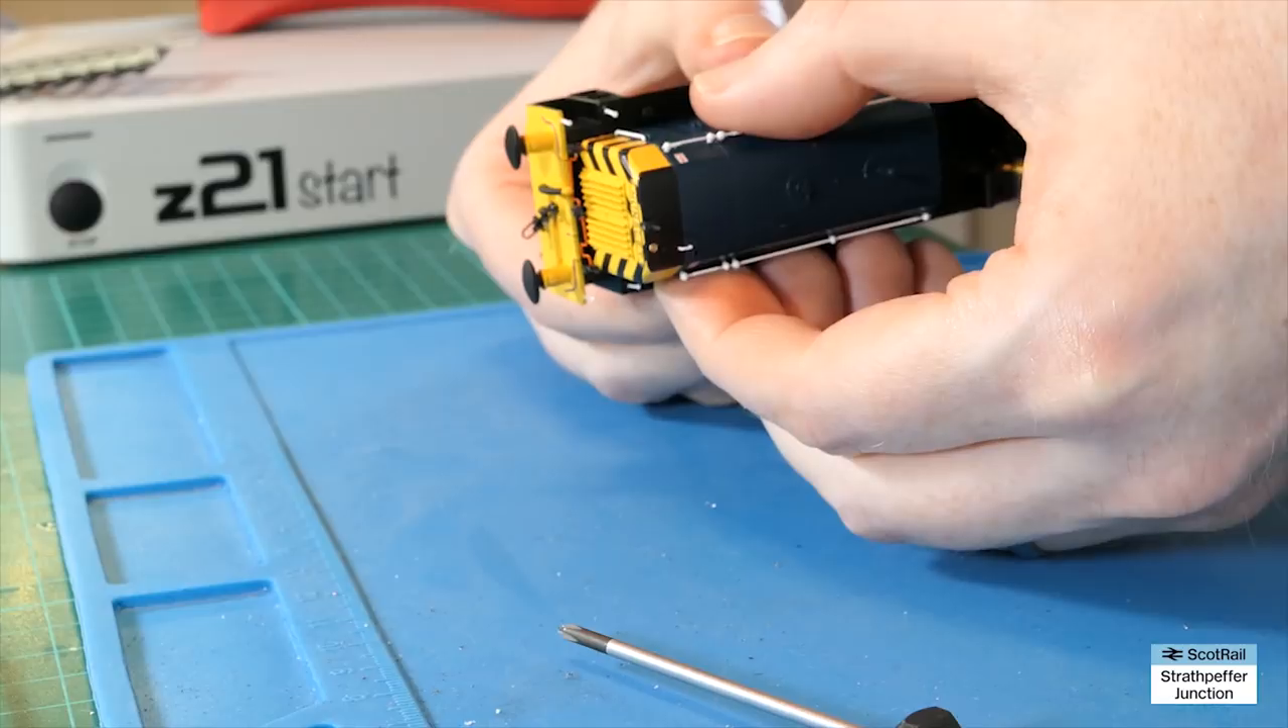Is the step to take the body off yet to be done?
Yes.